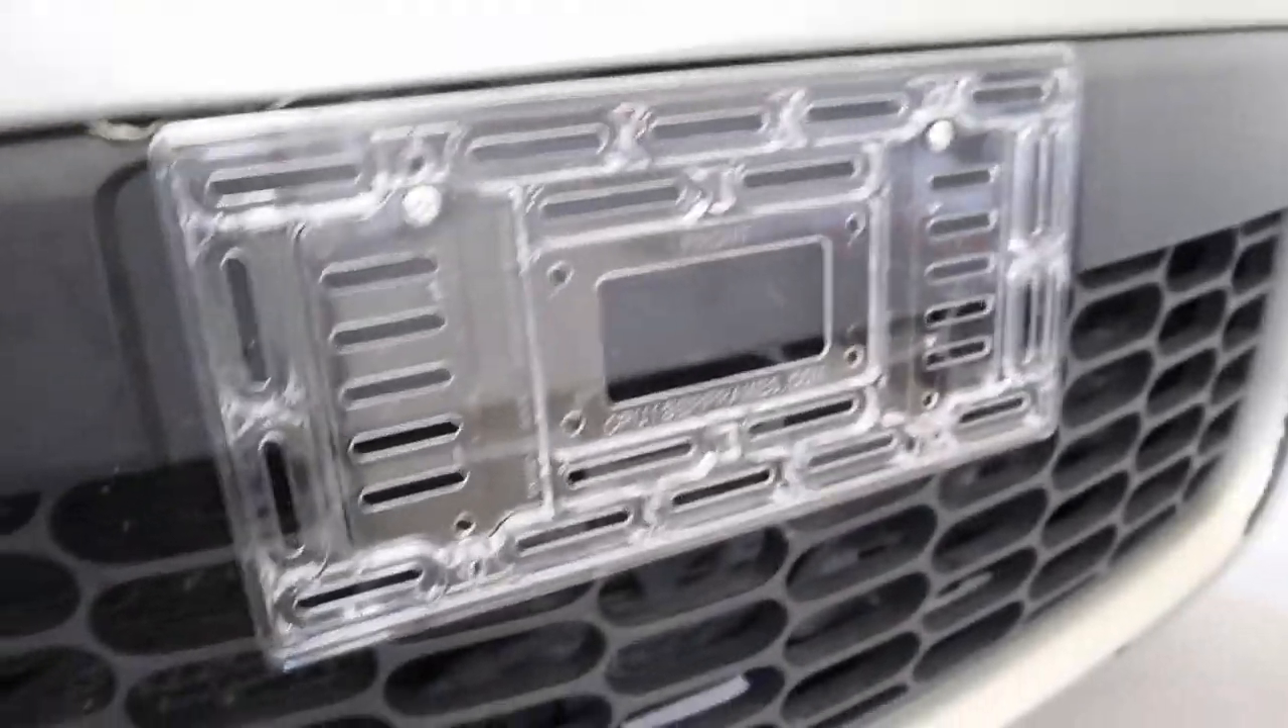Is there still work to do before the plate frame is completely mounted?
No.